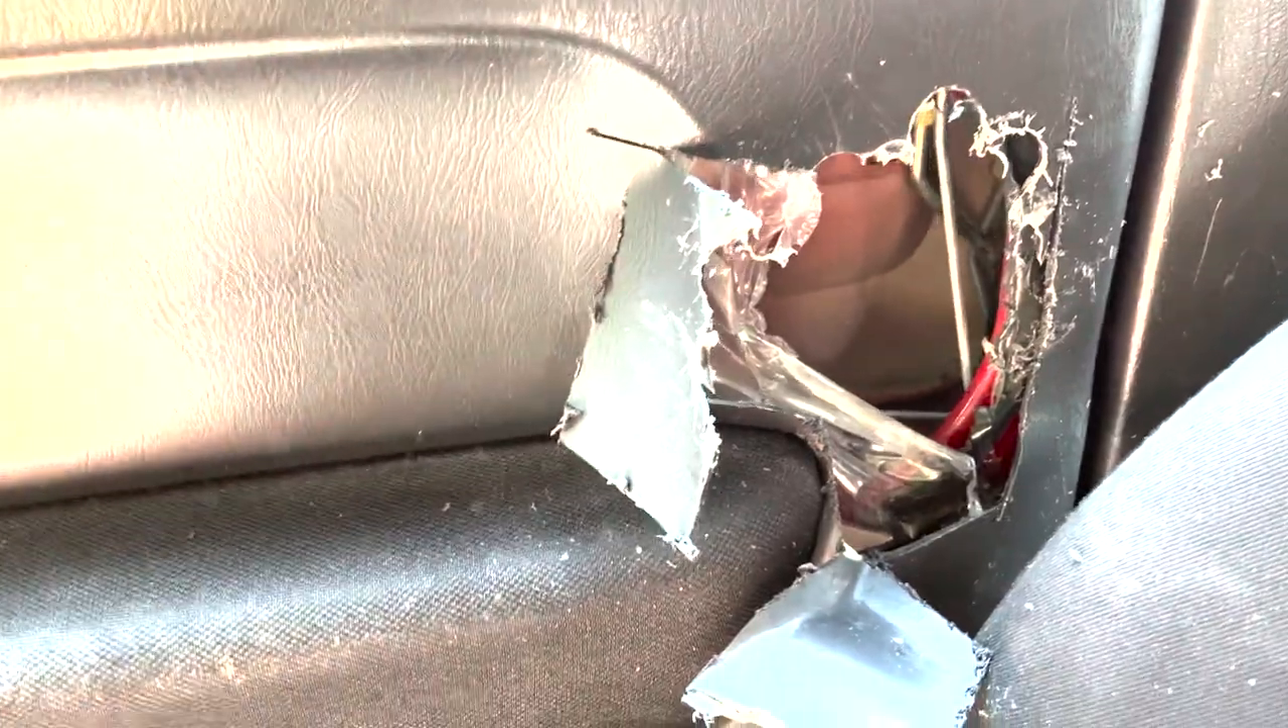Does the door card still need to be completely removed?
Yes.